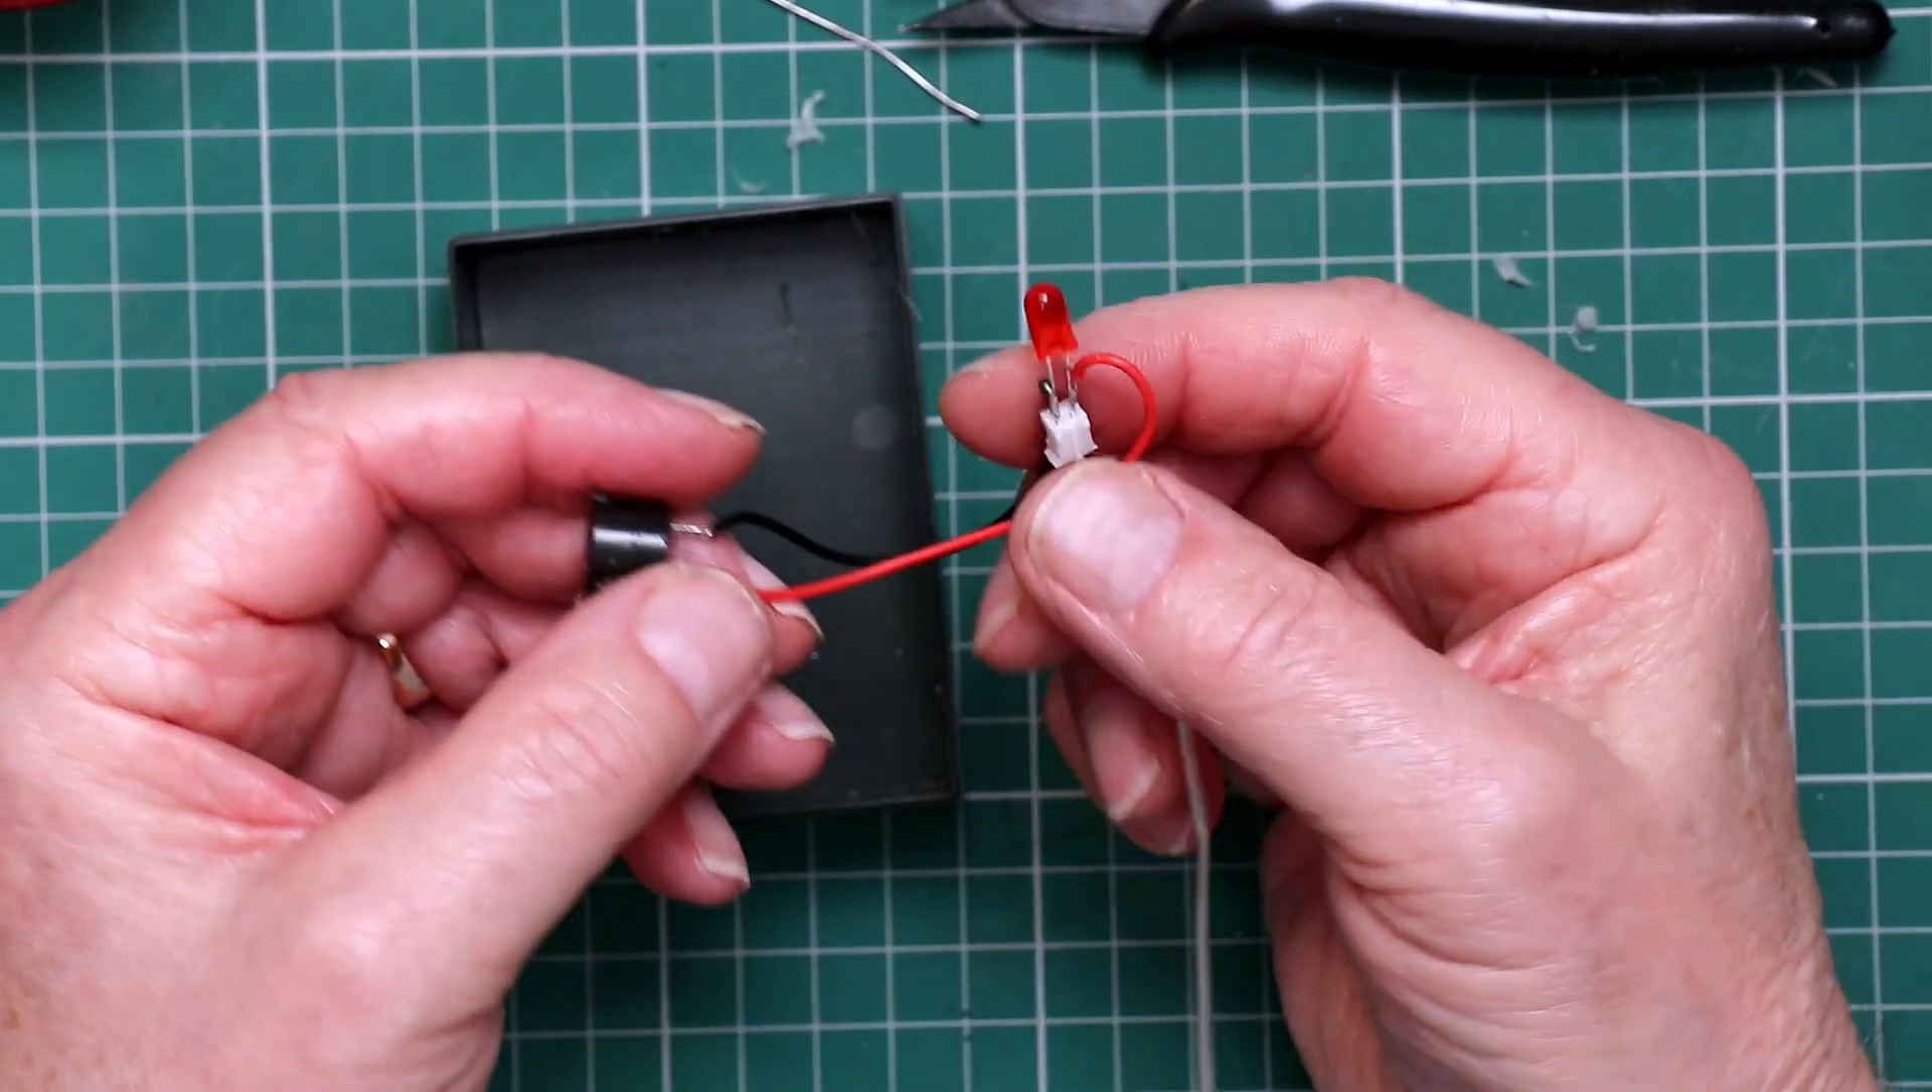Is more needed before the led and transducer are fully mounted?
Yes.